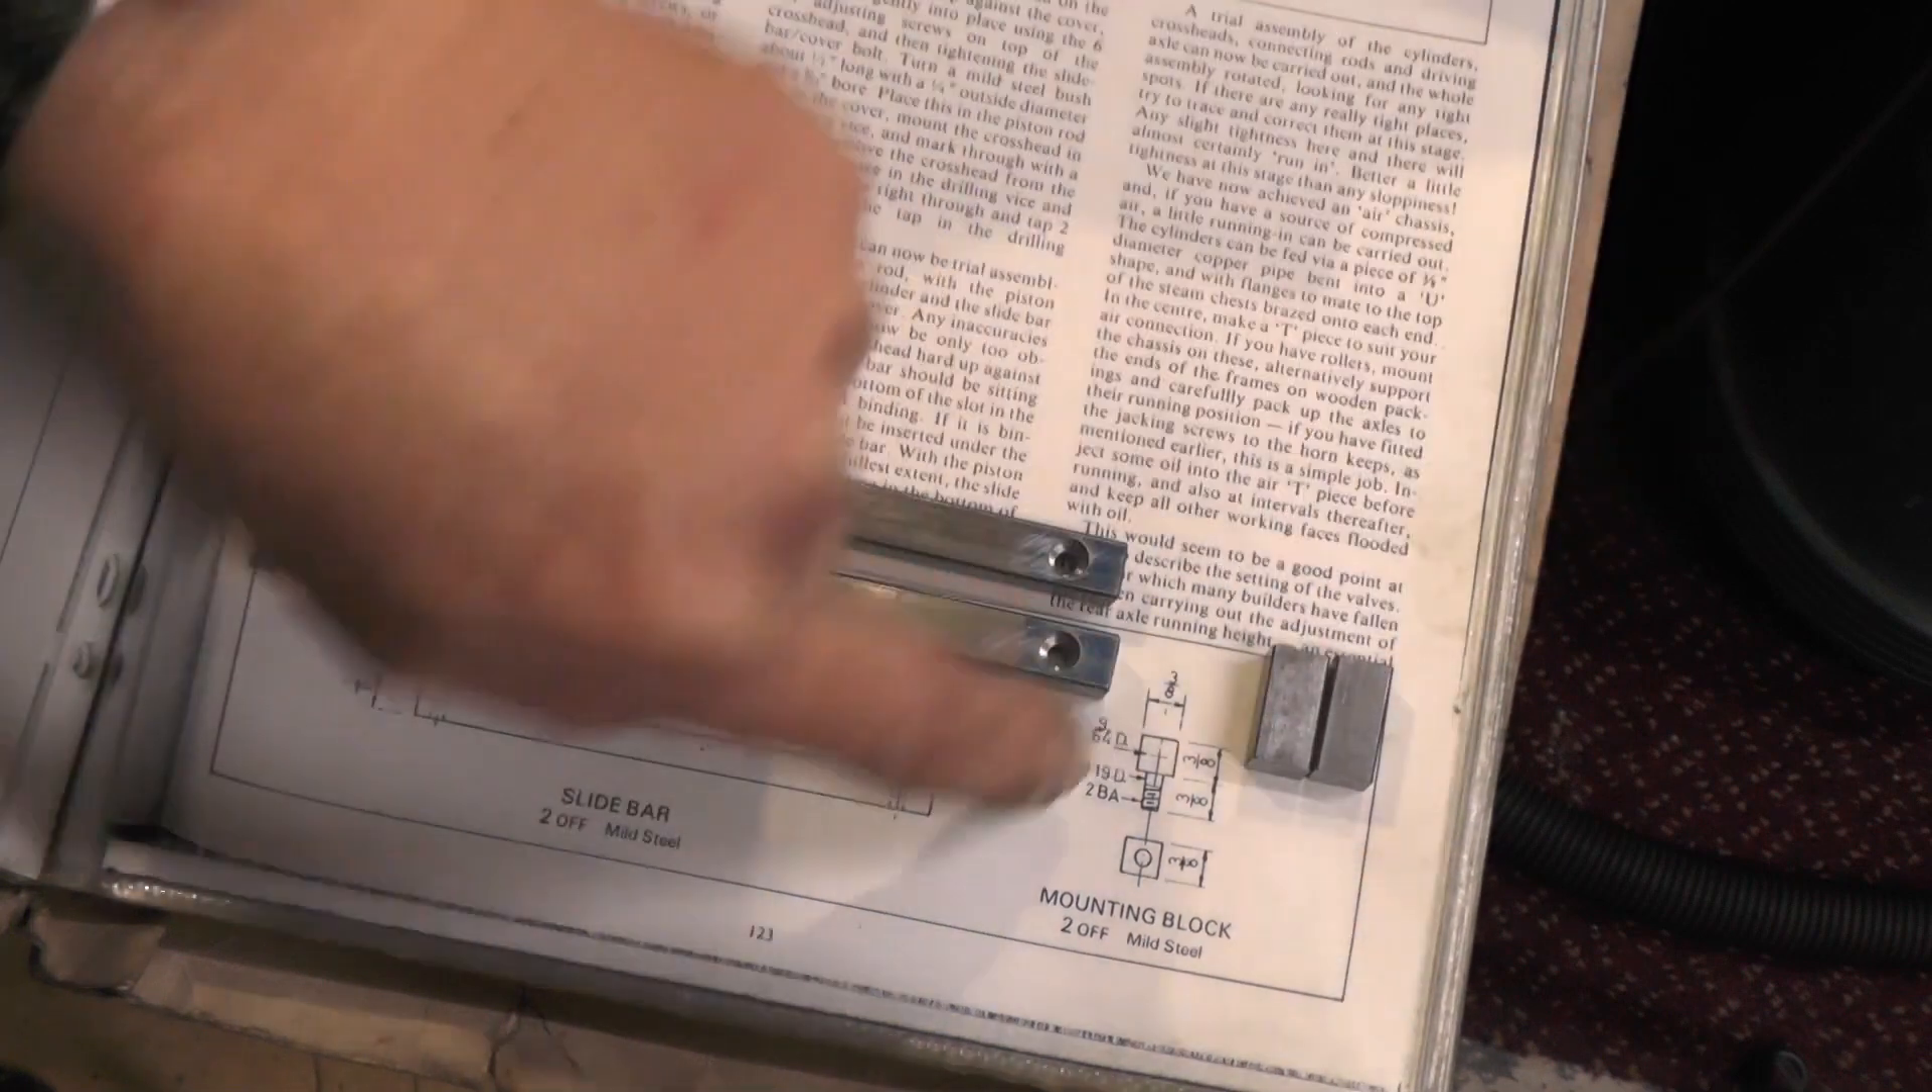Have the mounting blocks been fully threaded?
No.